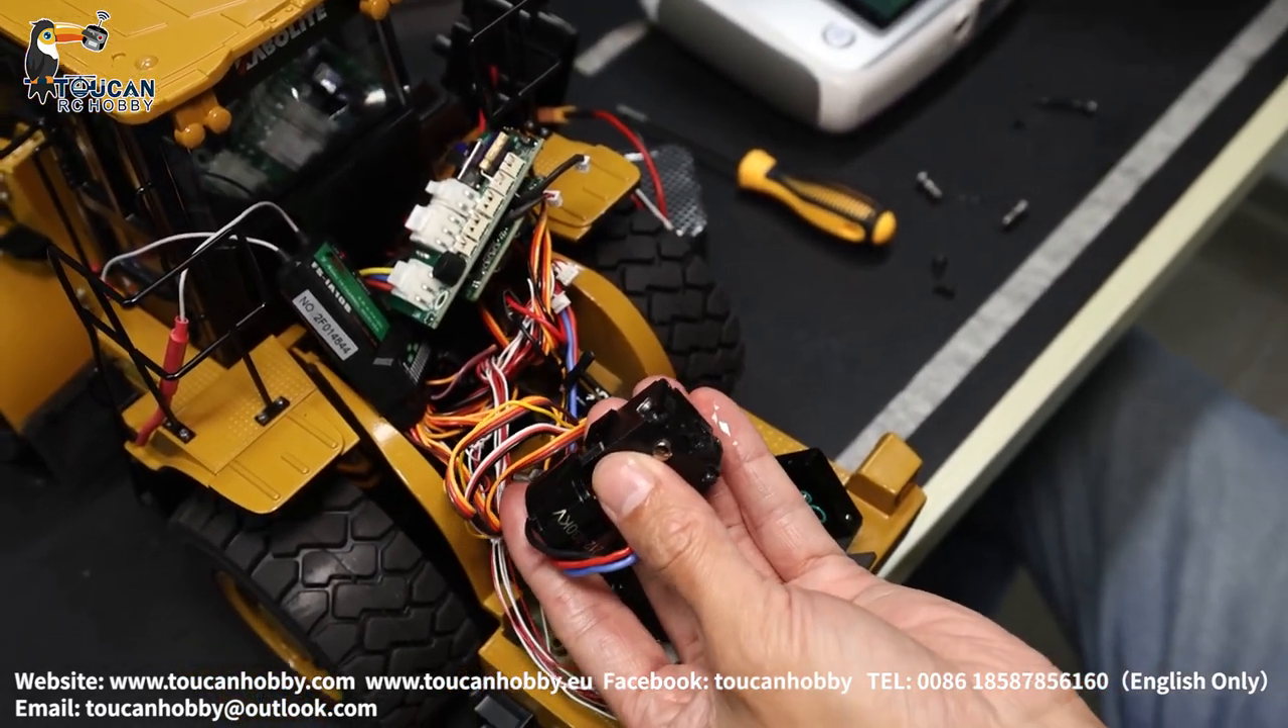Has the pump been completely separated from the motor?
No.